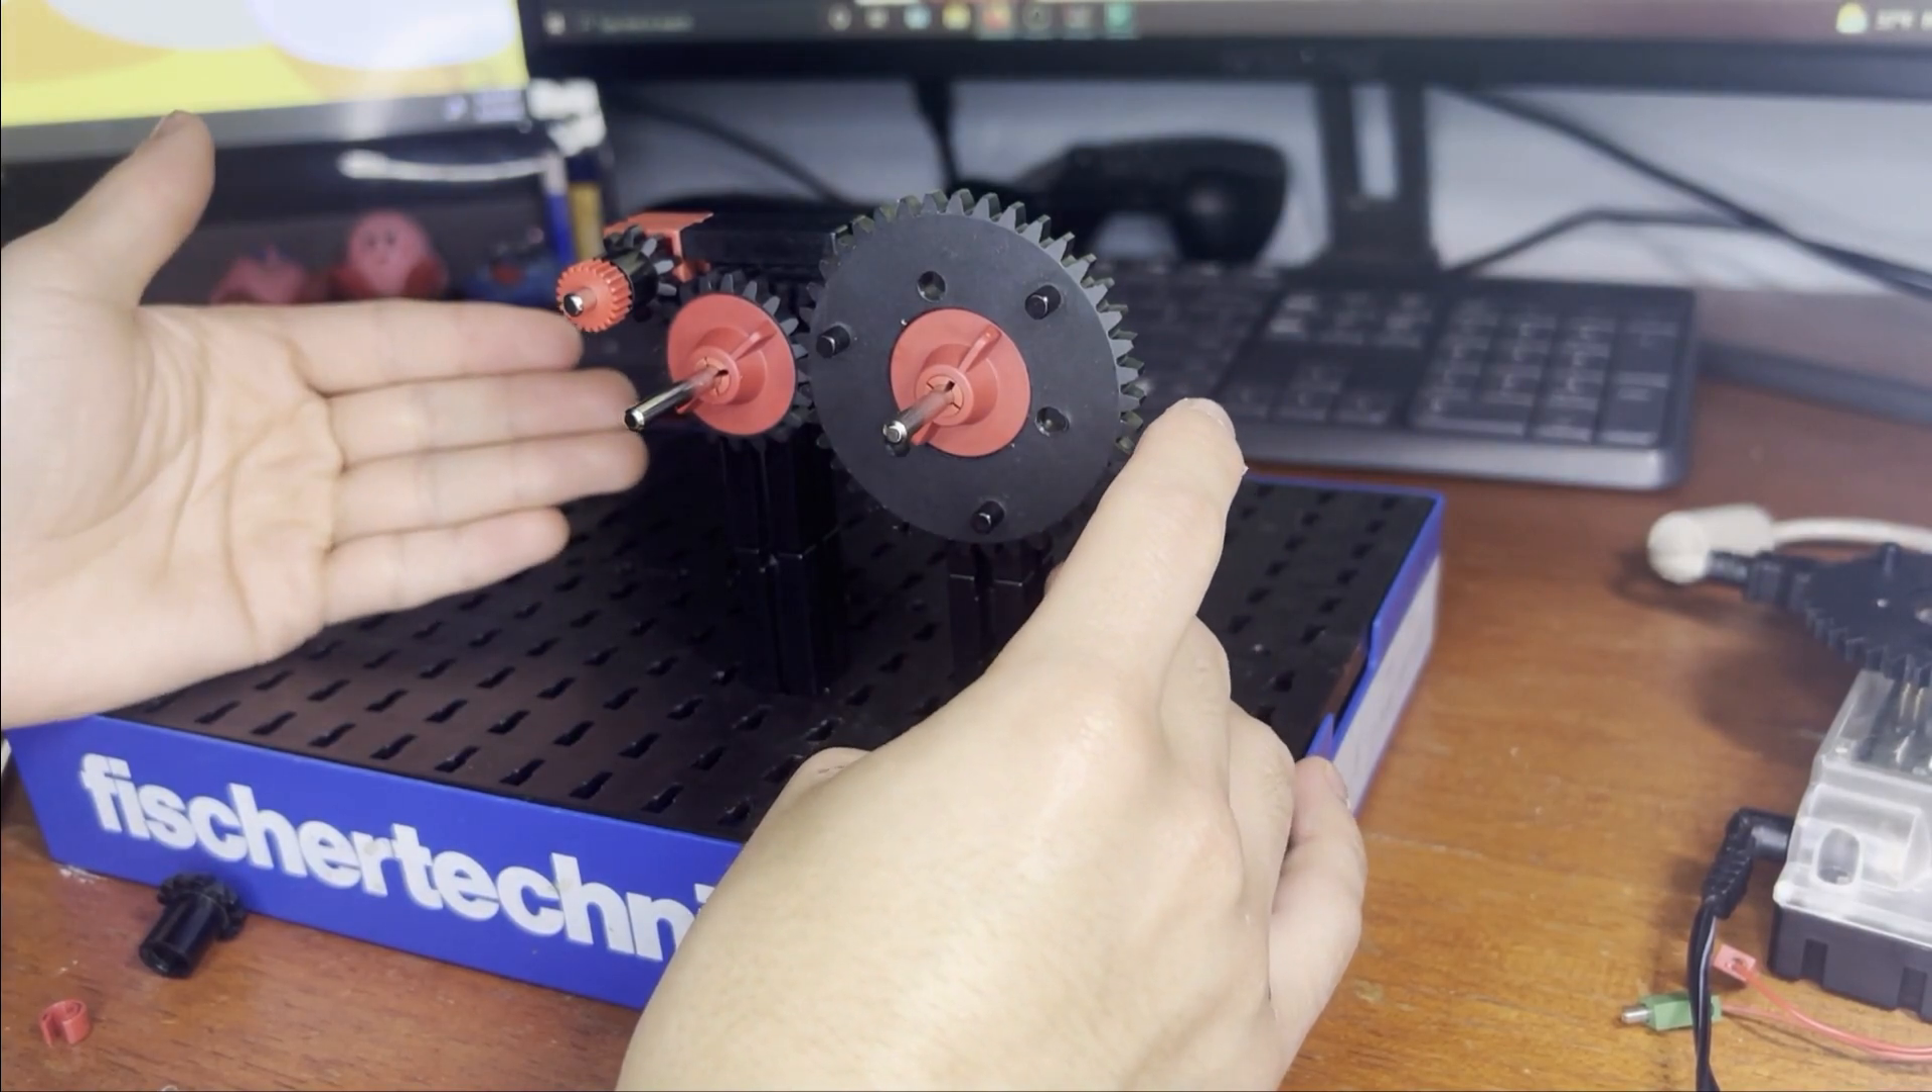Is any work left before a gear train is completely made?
No.